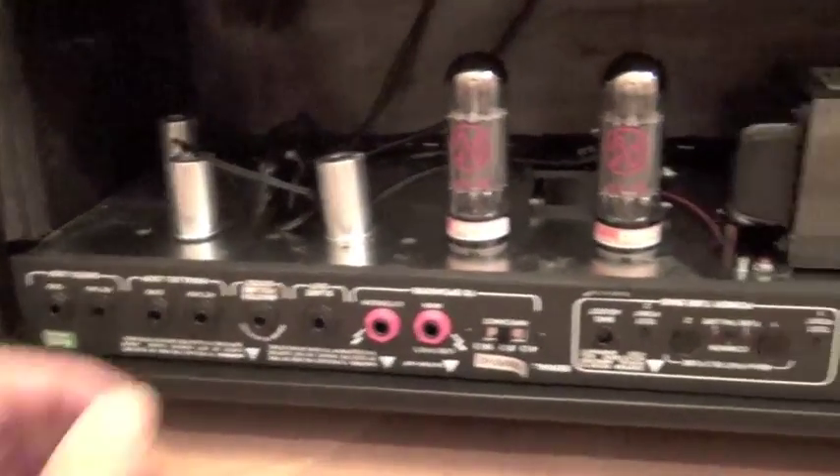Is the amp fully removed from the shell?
No.